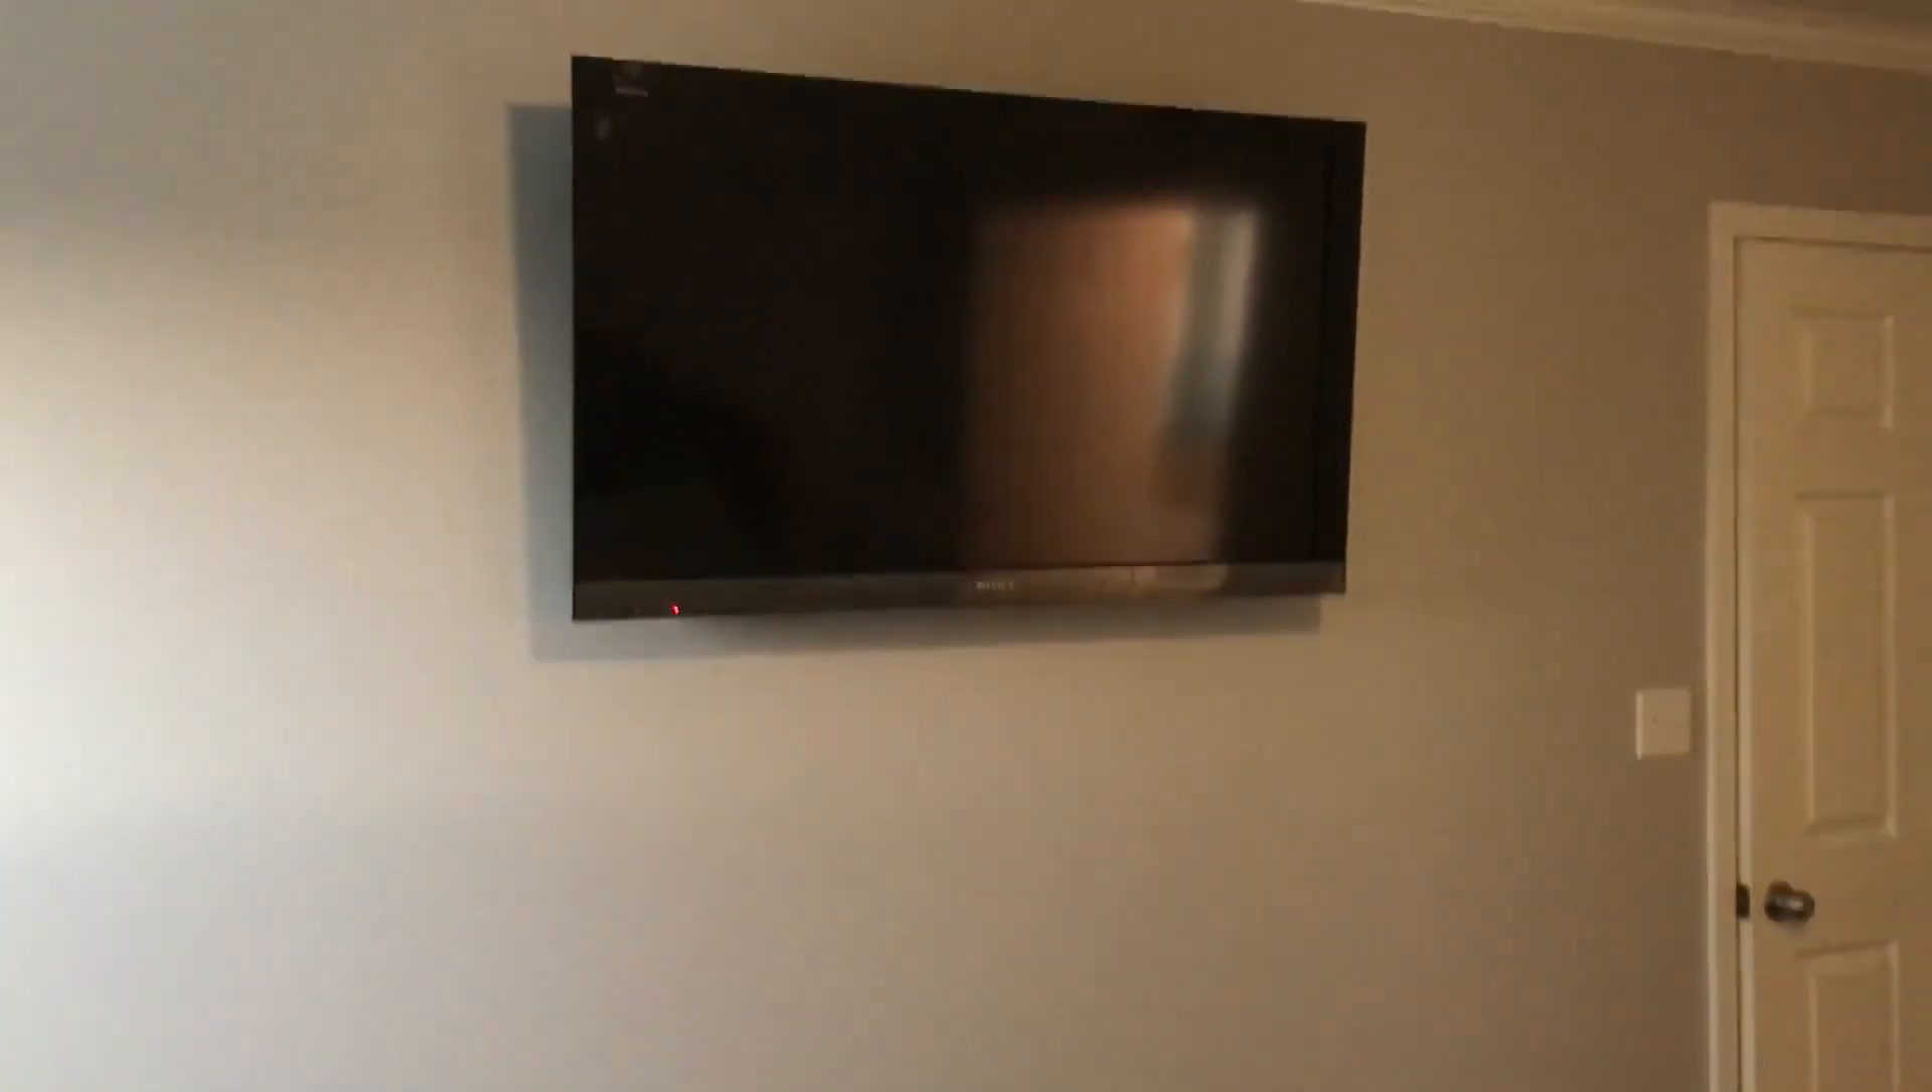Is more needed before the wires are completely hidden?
No.